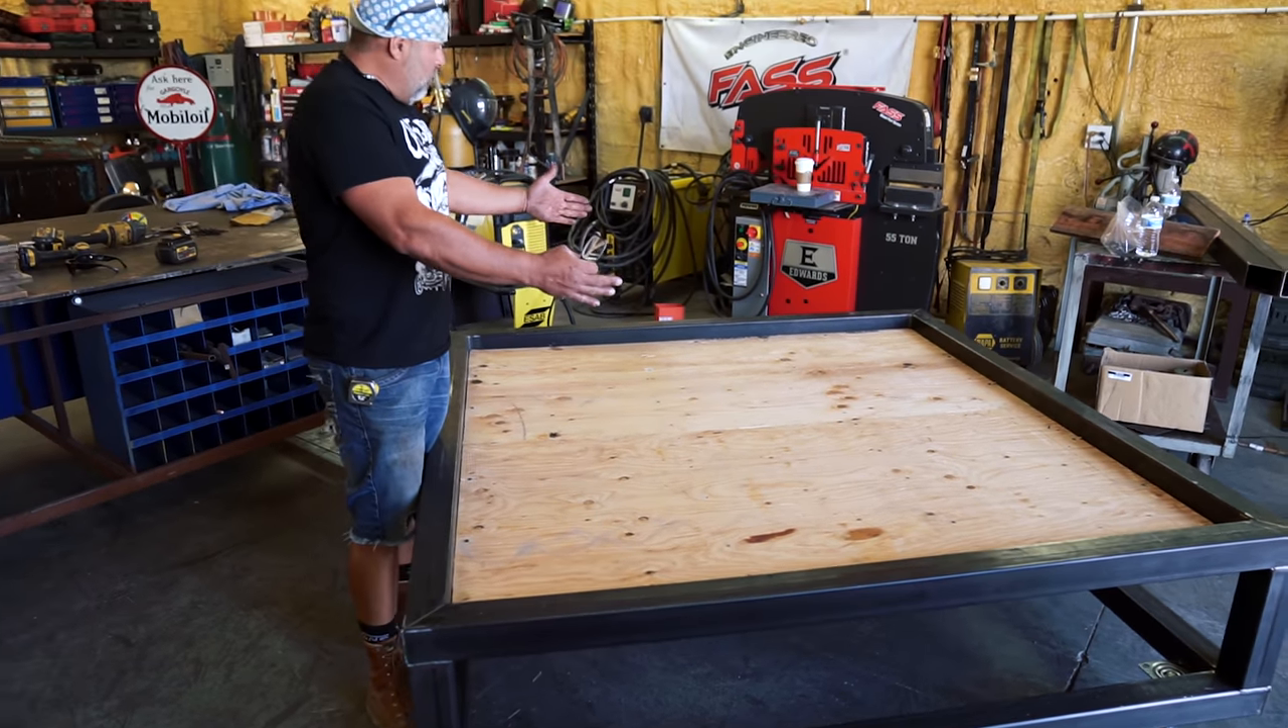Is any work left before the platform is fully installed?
No.